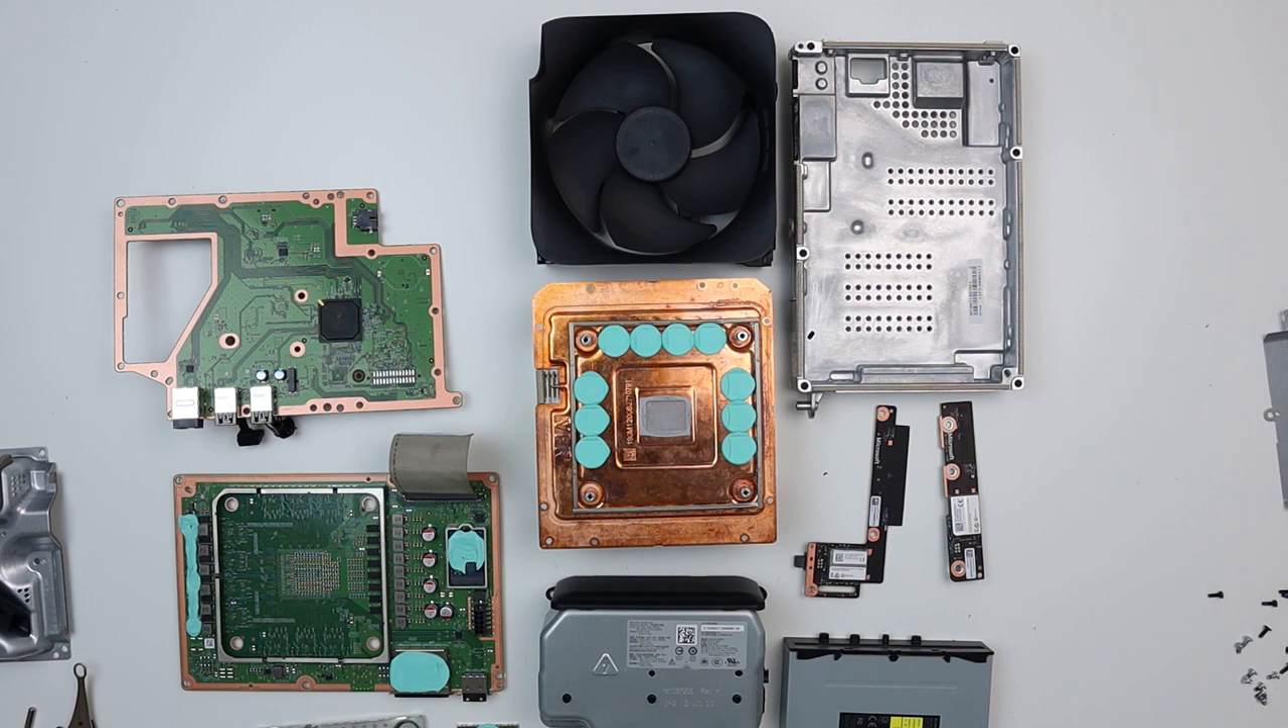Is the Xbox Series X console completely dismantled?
Yes.